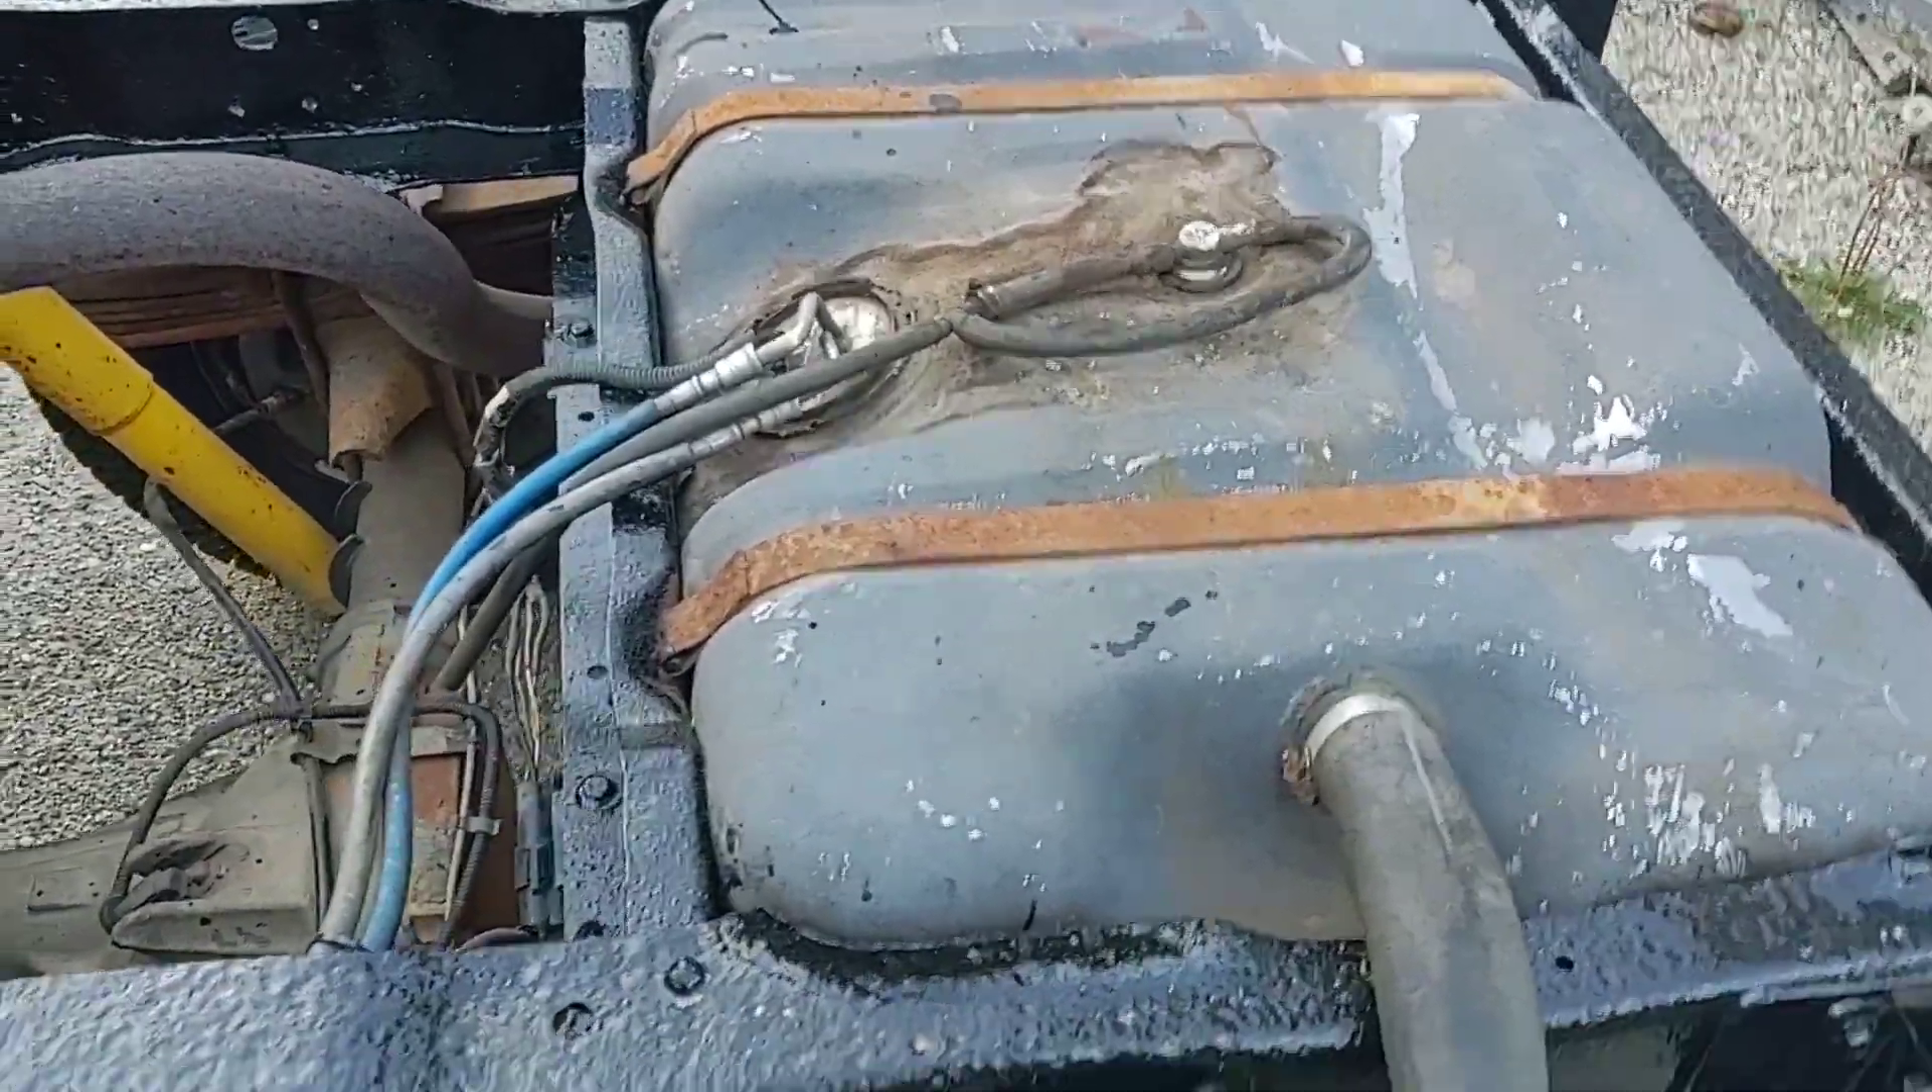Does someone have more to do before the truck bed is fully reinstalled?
Yes.